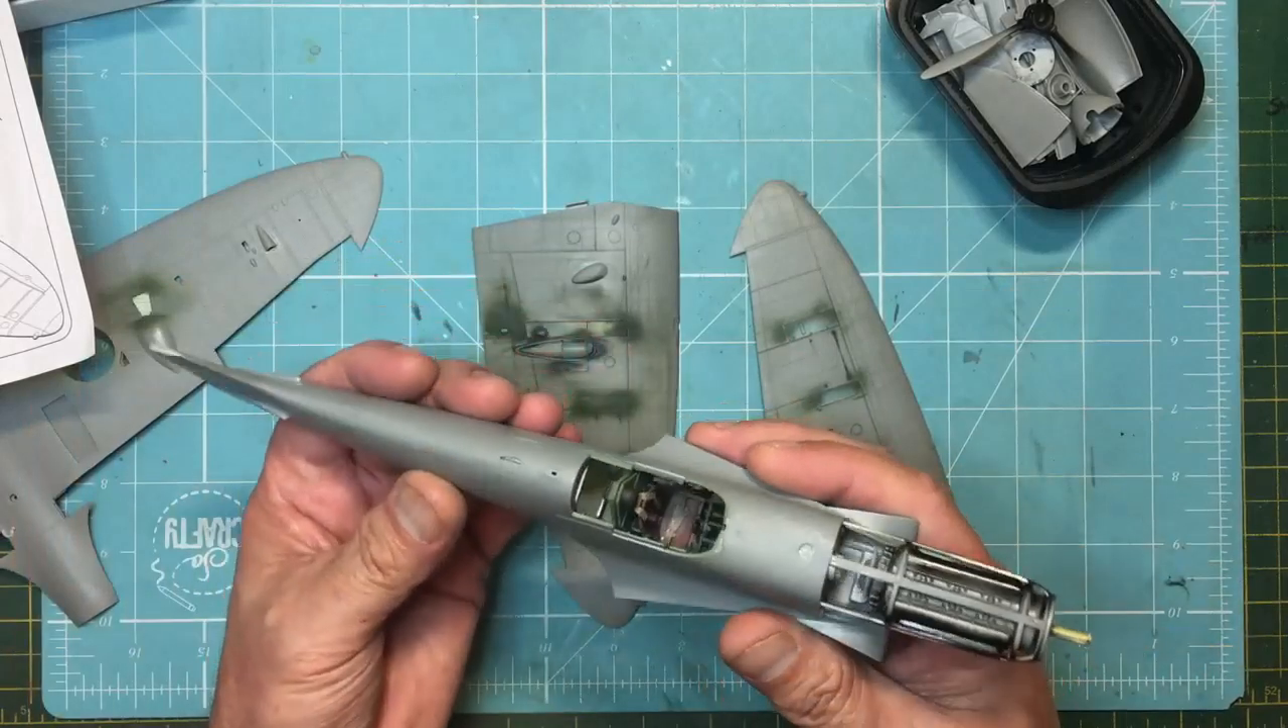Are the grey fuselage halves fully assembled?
Yes.